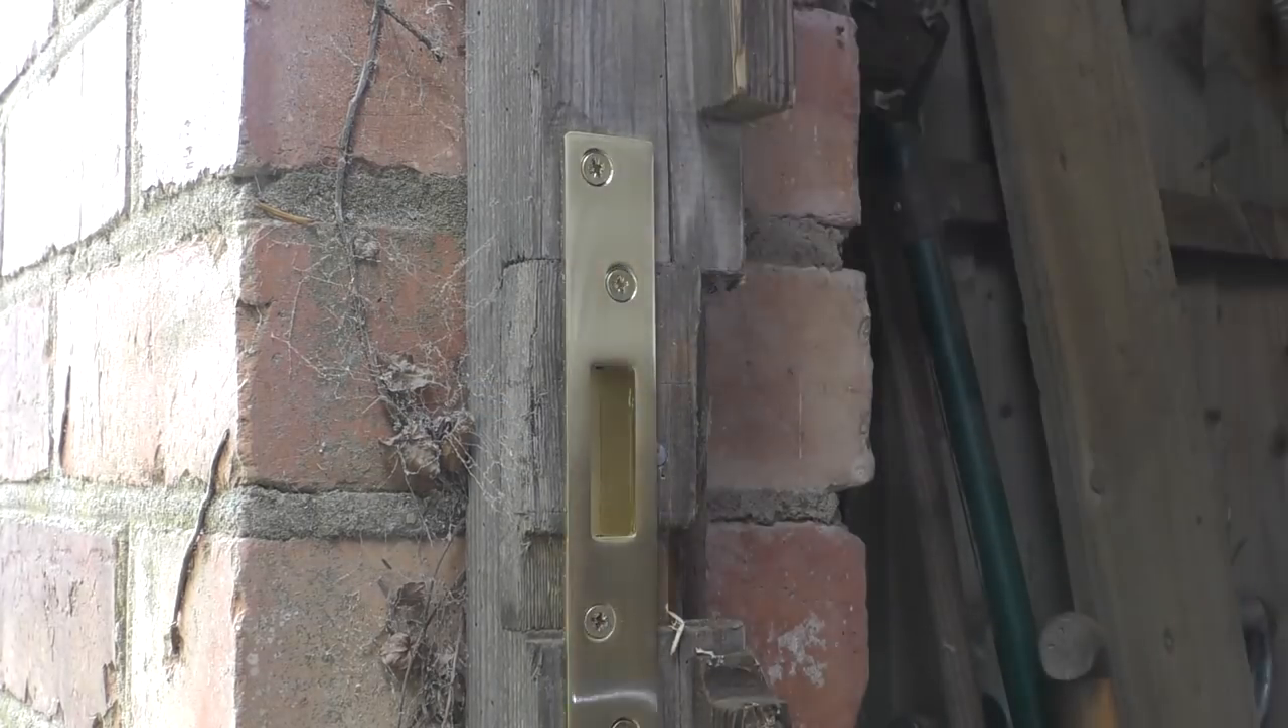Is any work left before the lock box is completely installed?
No.